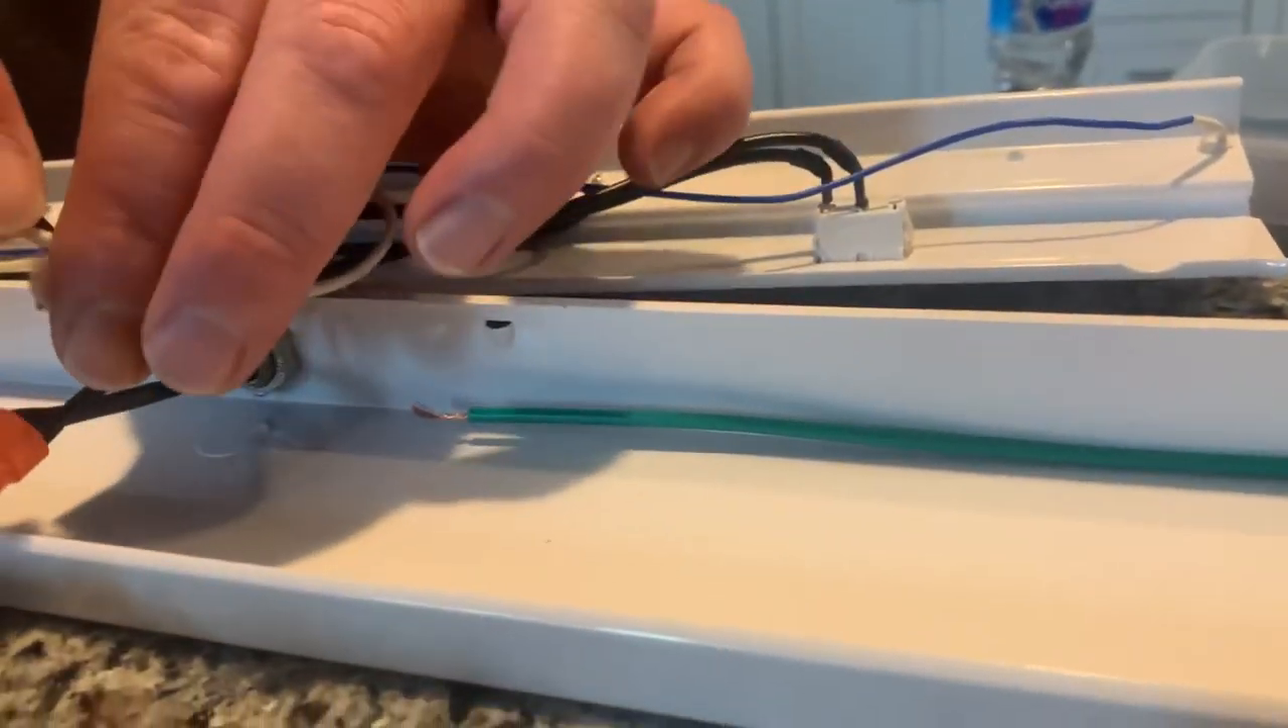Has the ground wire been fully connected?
No.